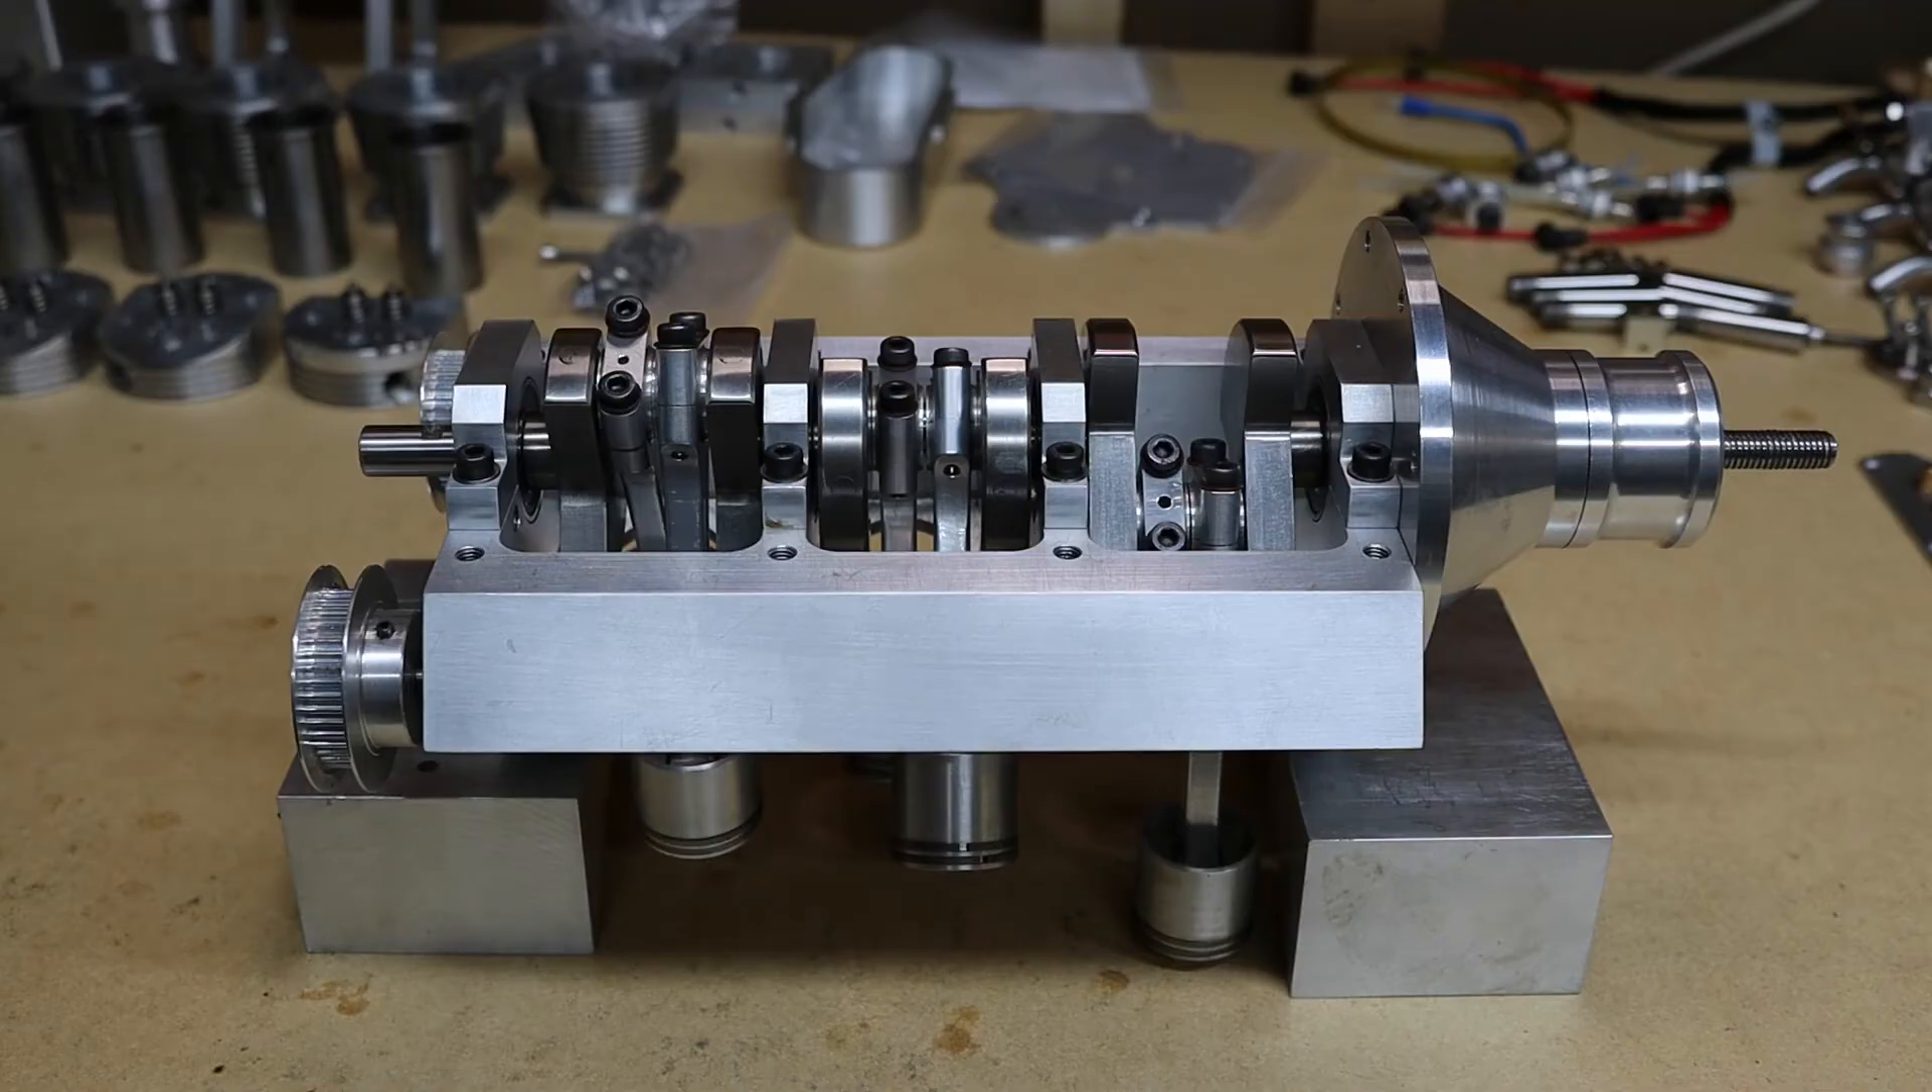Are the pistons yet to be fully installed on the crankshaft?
No.